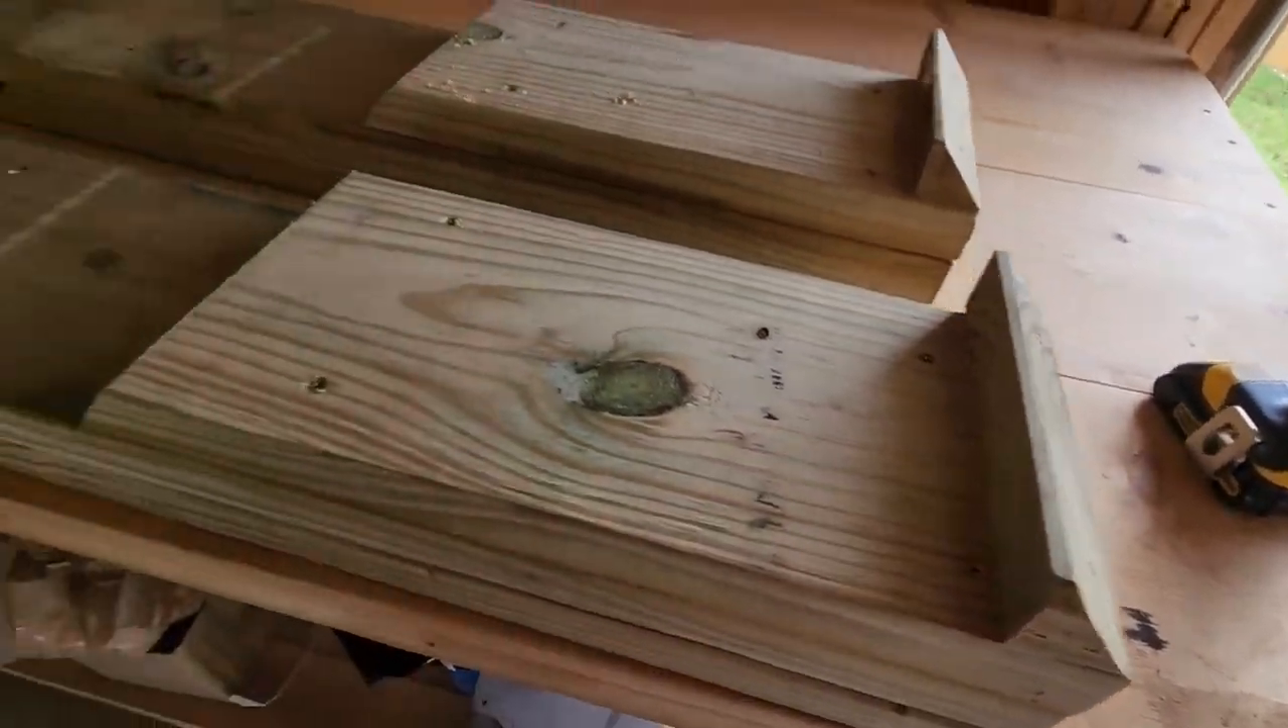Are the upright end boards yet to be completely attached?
No.